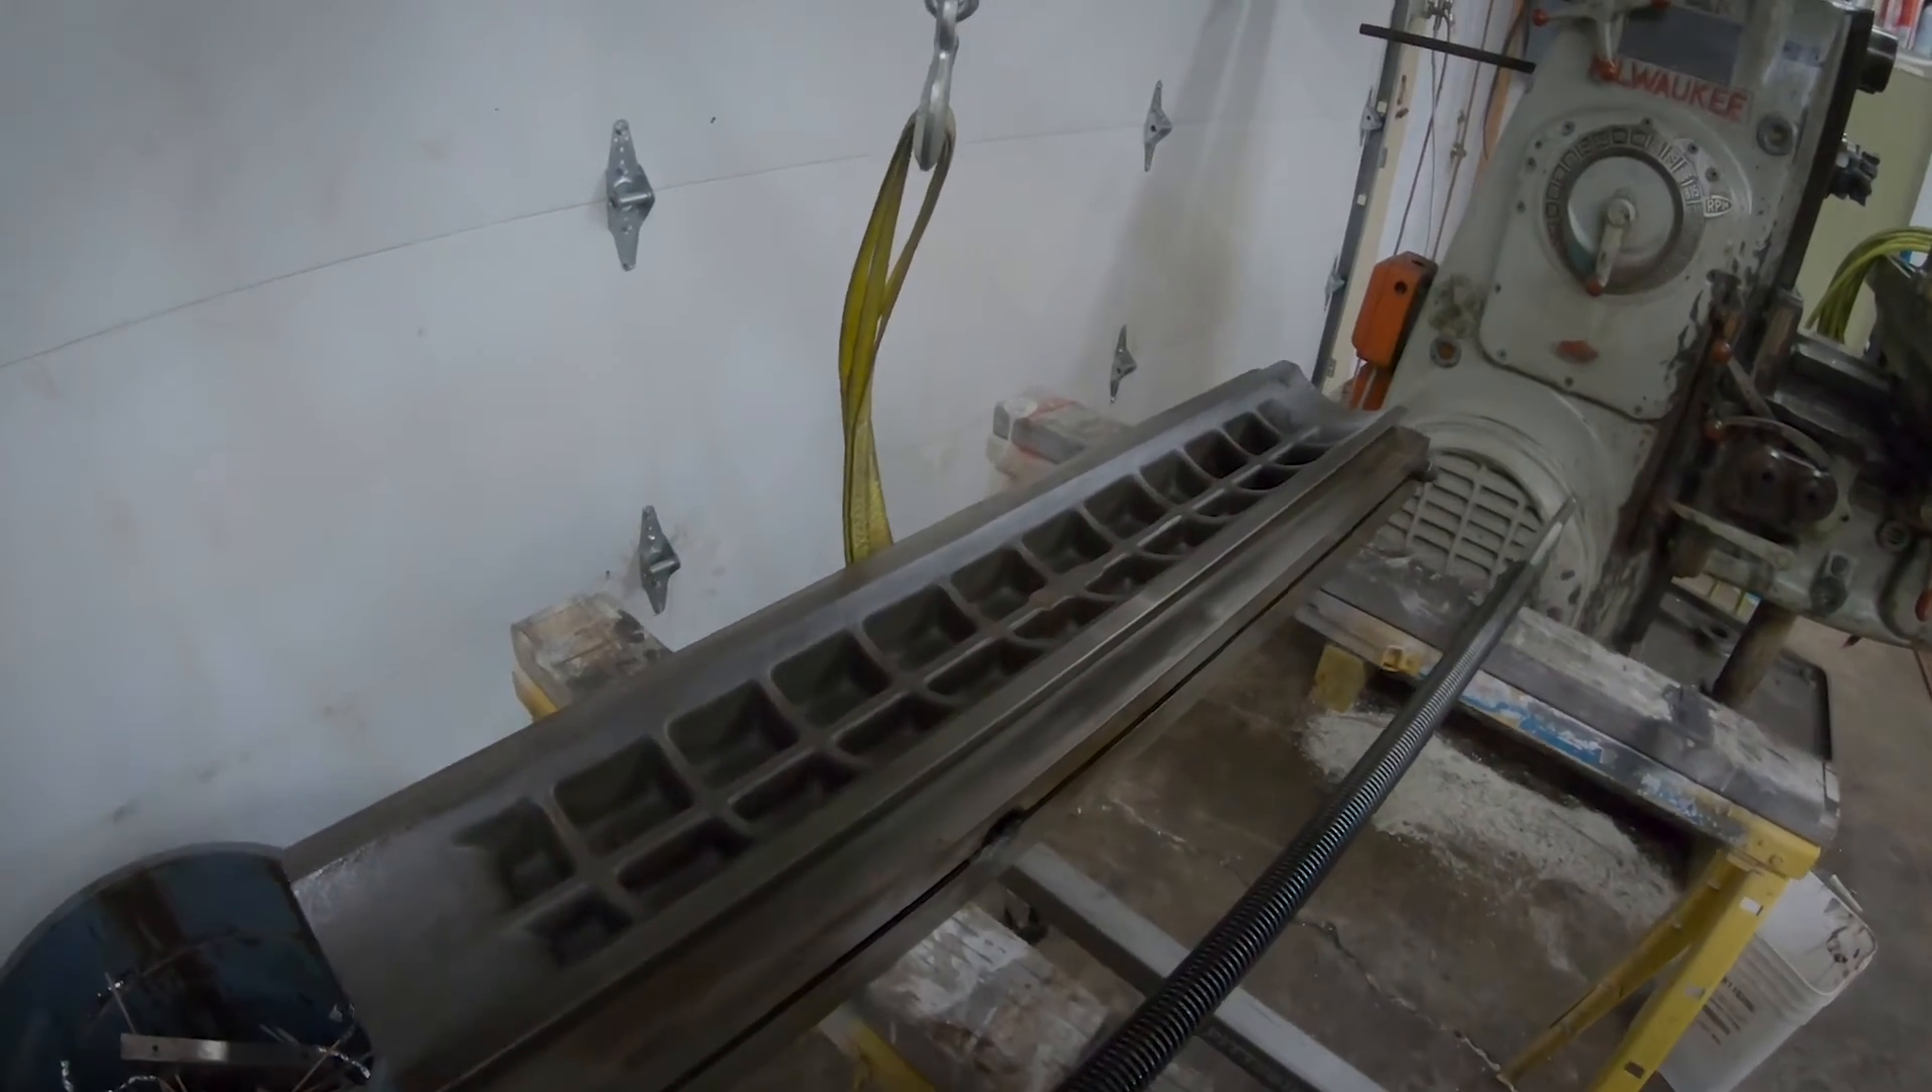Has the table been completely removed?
Yes.